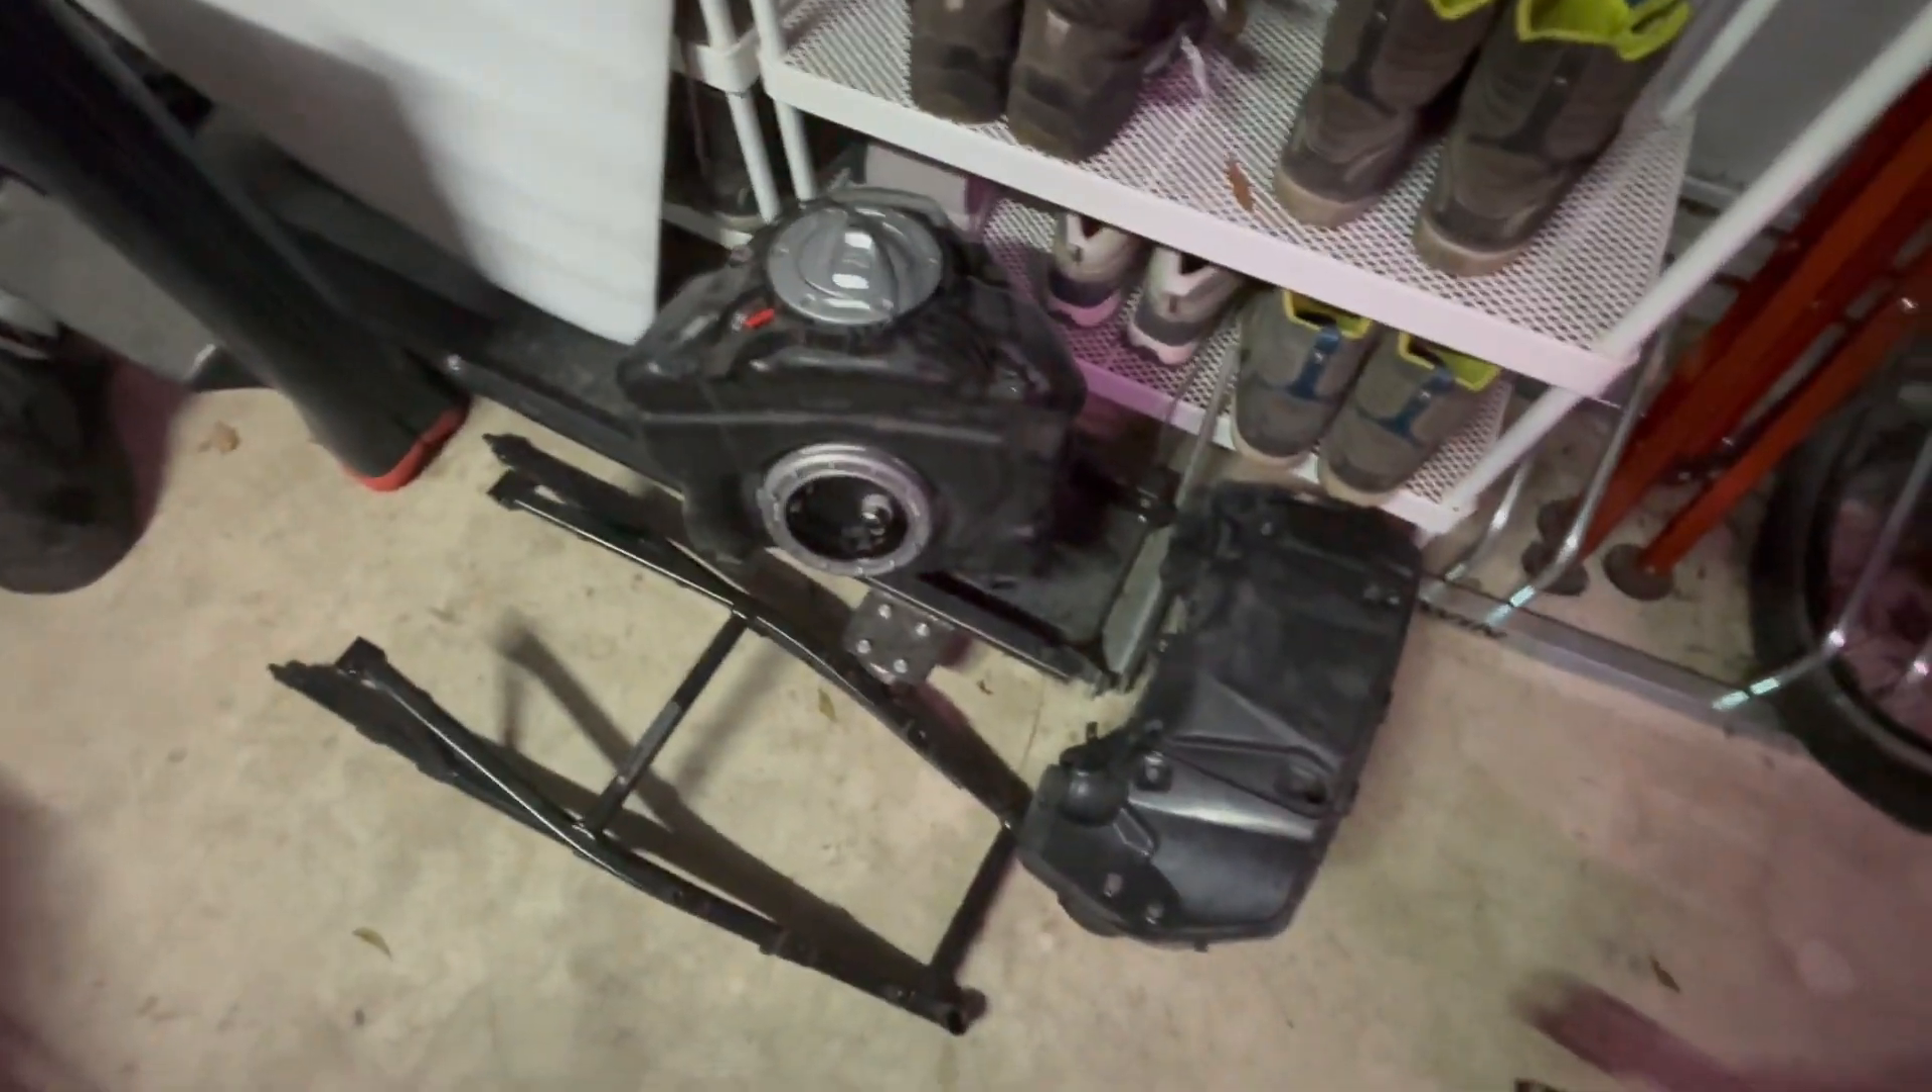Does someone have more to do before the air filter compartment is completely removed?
No.